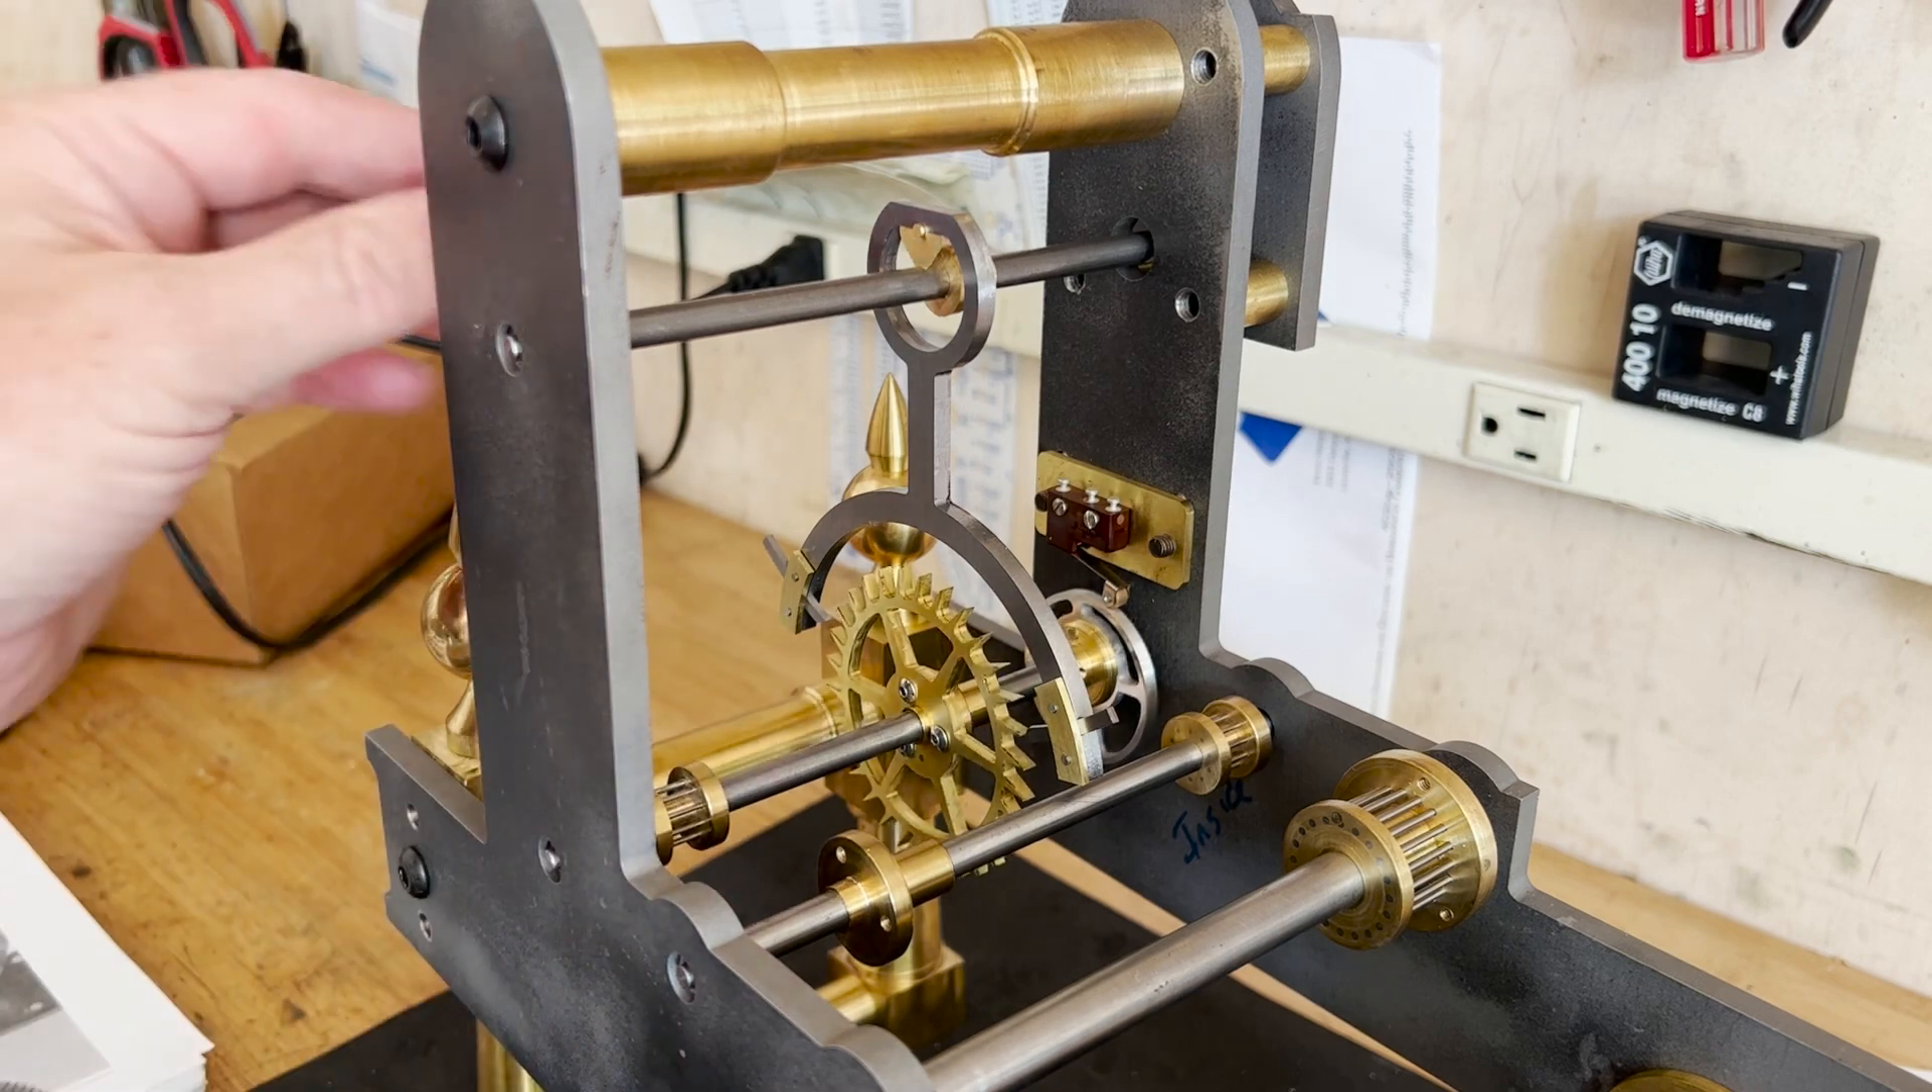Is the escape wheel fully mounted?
Yes.